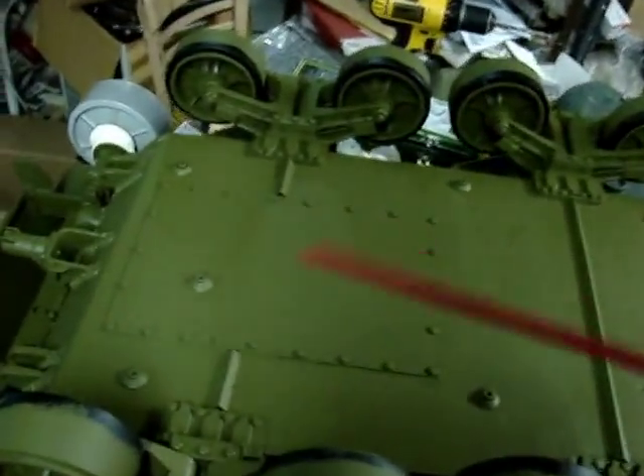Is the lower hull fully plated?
Yes.